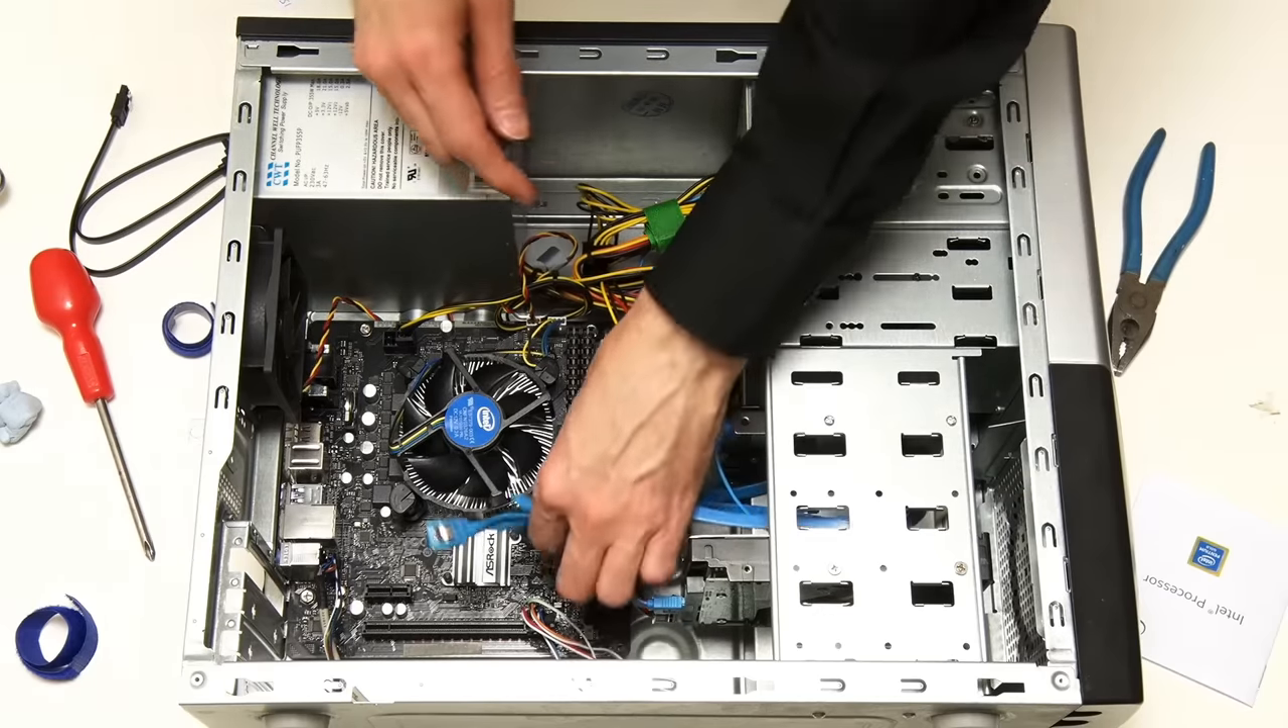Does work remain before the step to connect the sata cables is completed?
Yes.